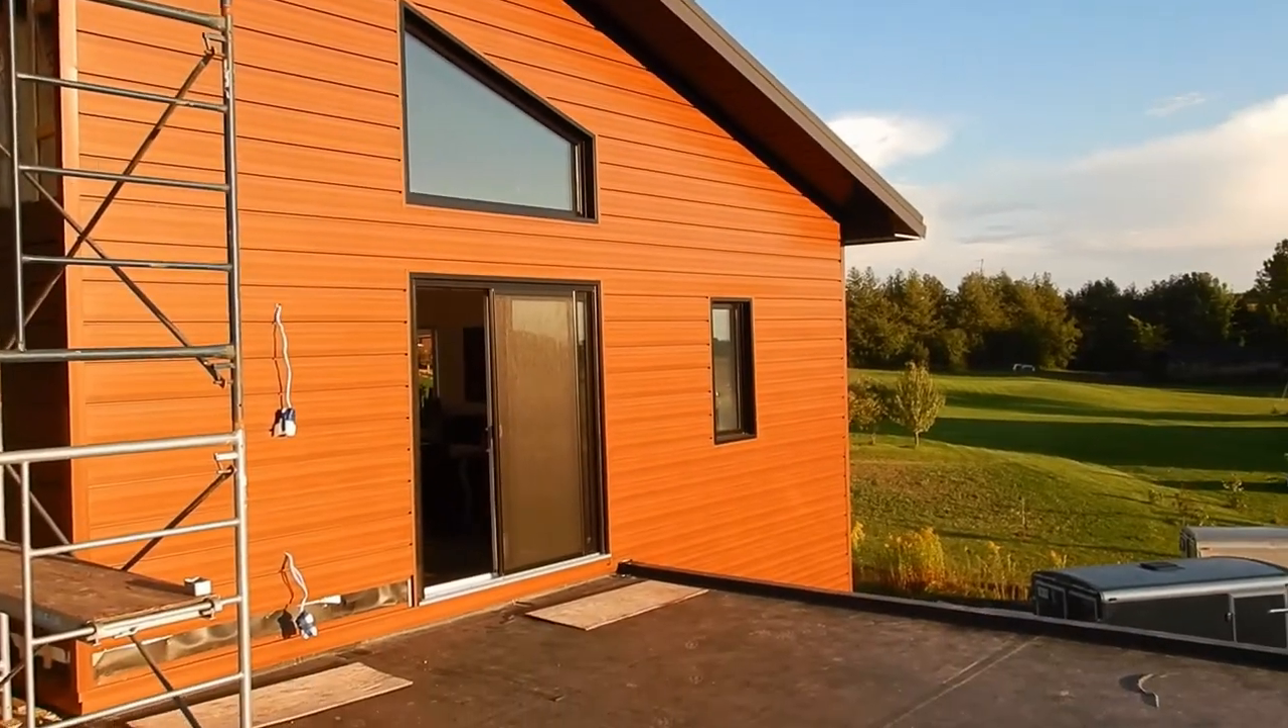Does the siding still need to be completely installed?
Yes.